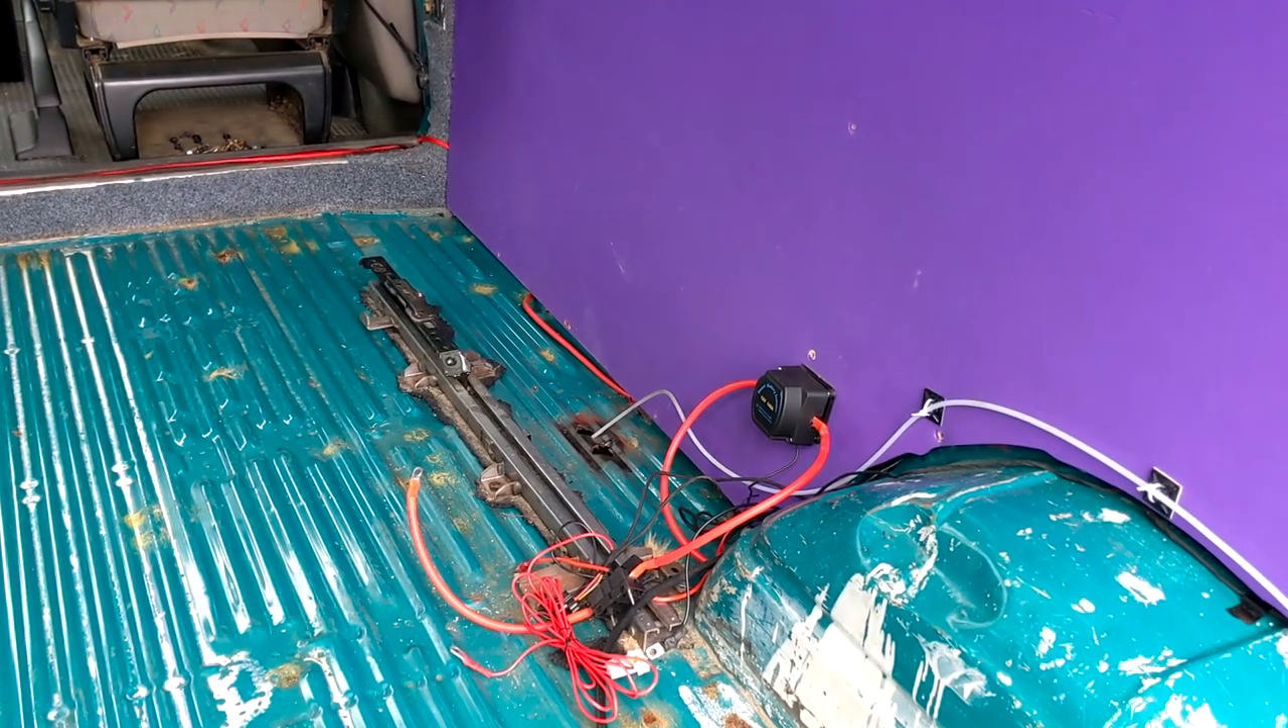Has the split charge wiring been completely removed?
No.